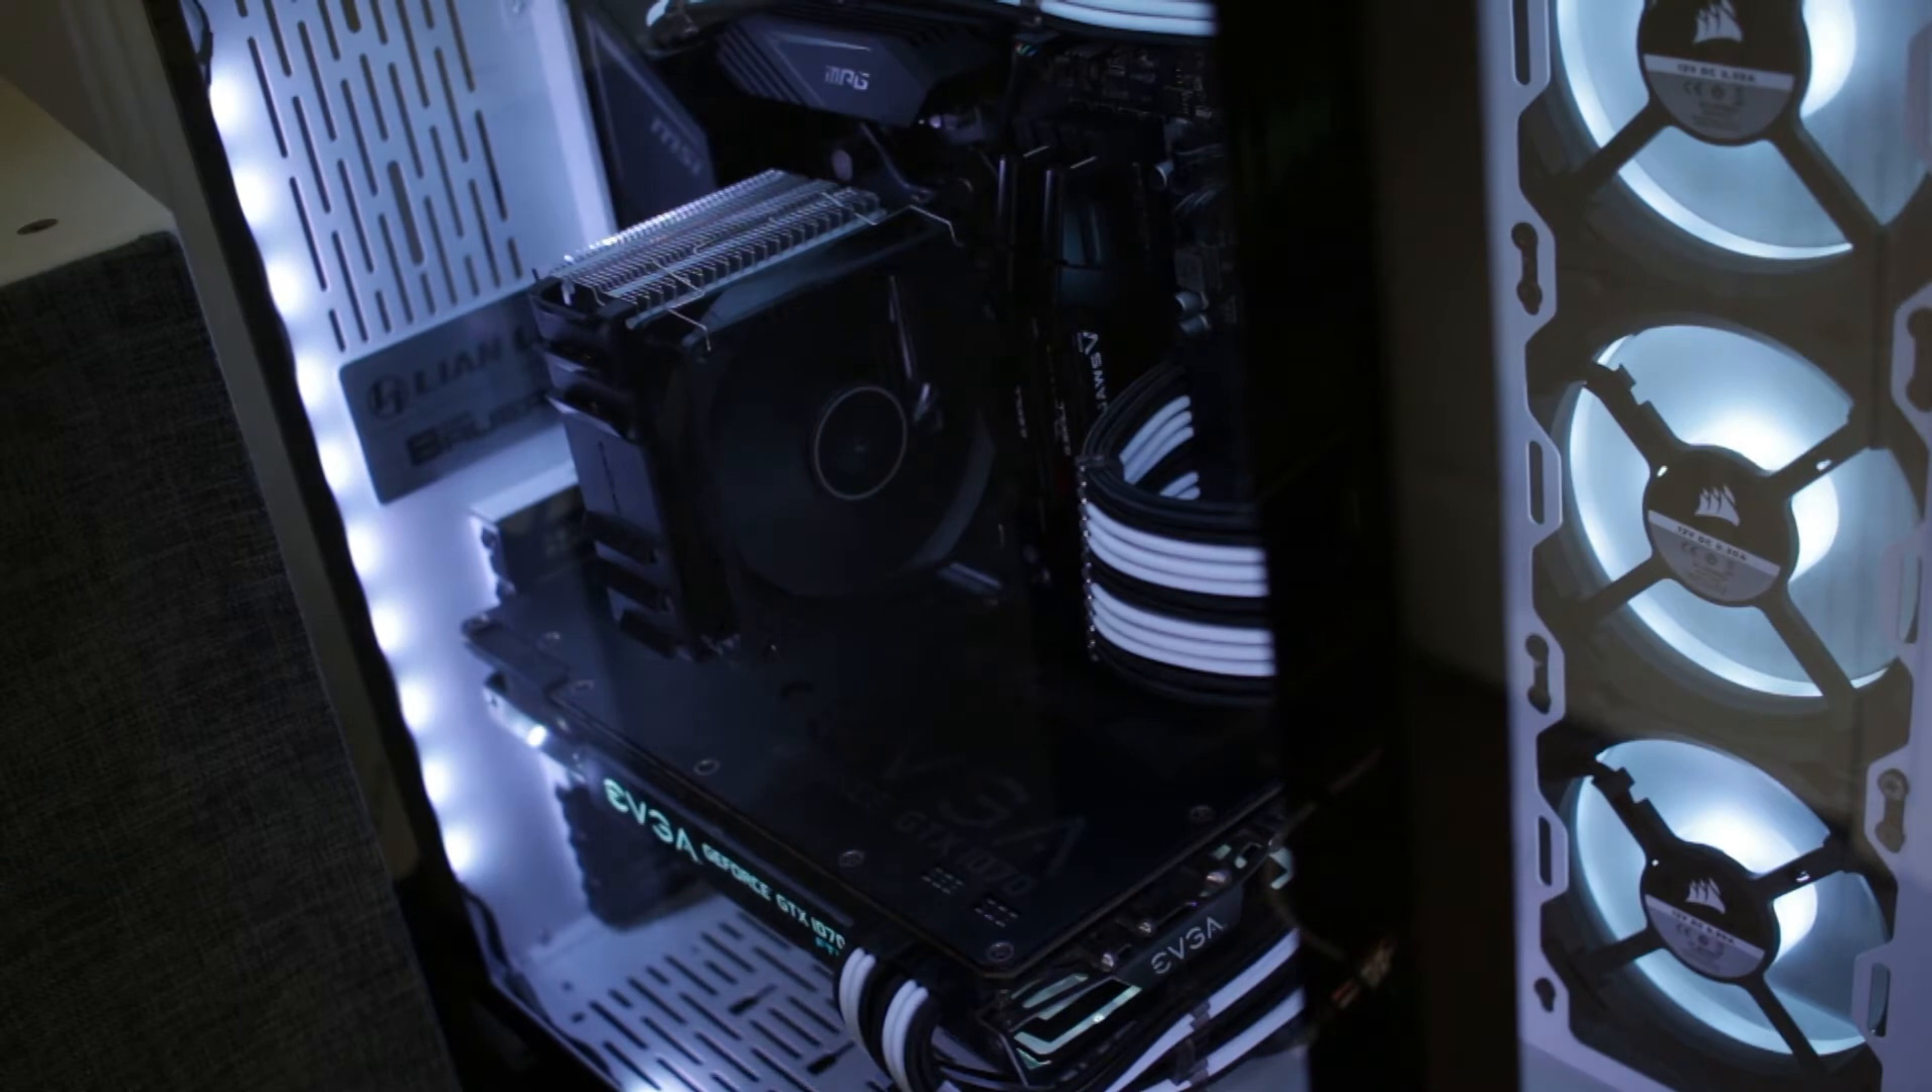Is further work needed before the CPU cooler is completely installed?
No.